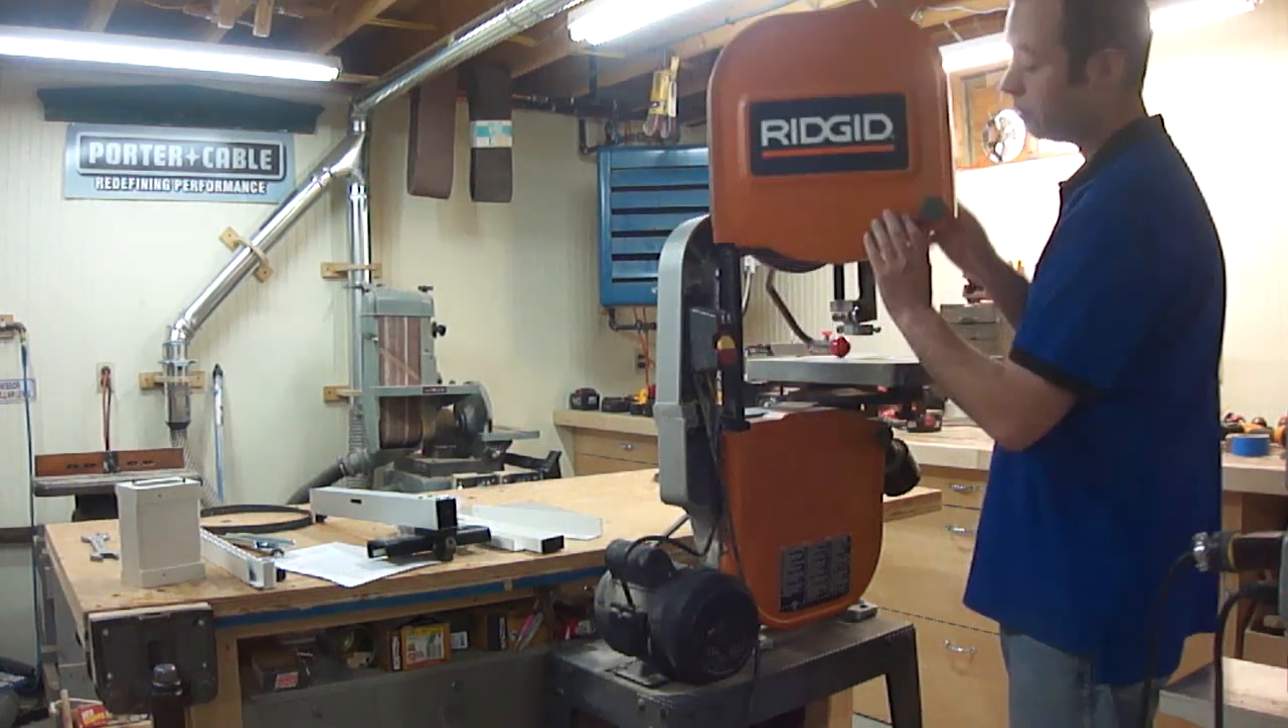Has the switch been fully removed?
No.